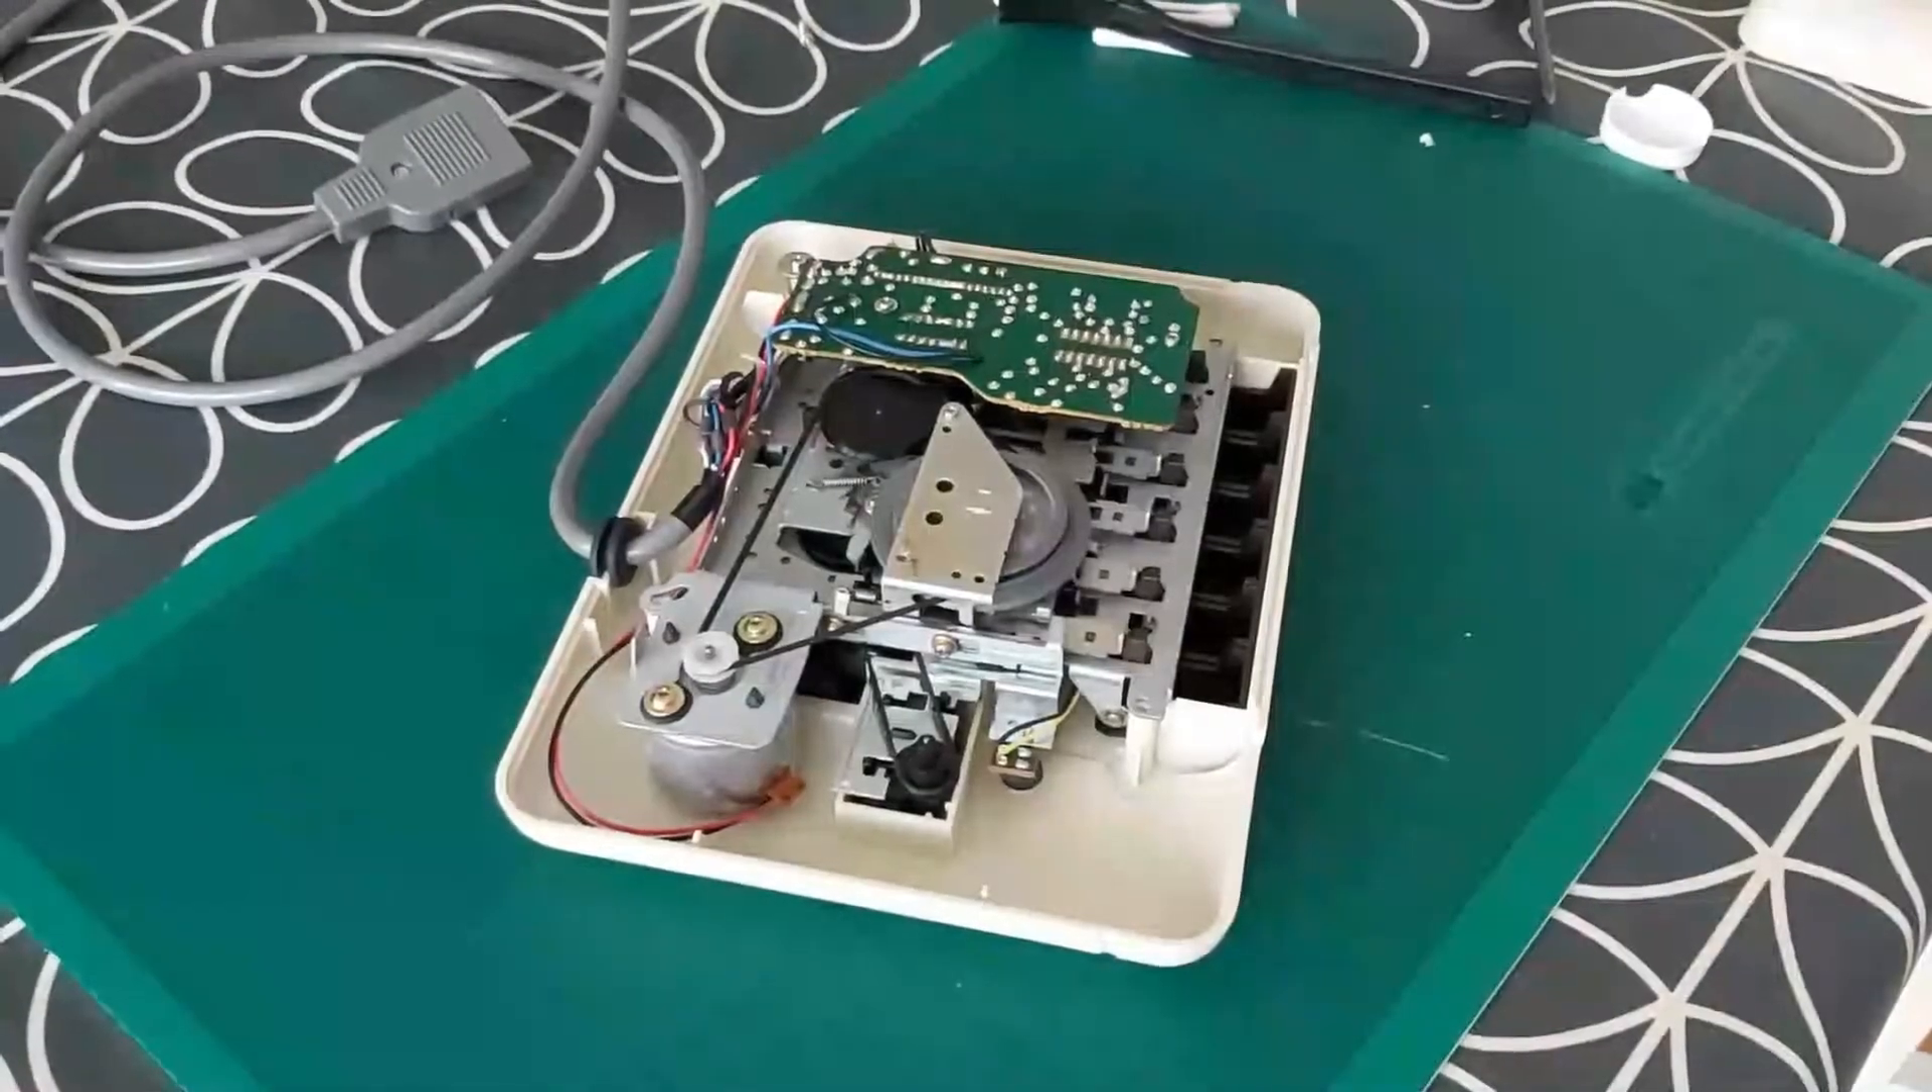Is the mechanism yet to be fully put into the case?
No.